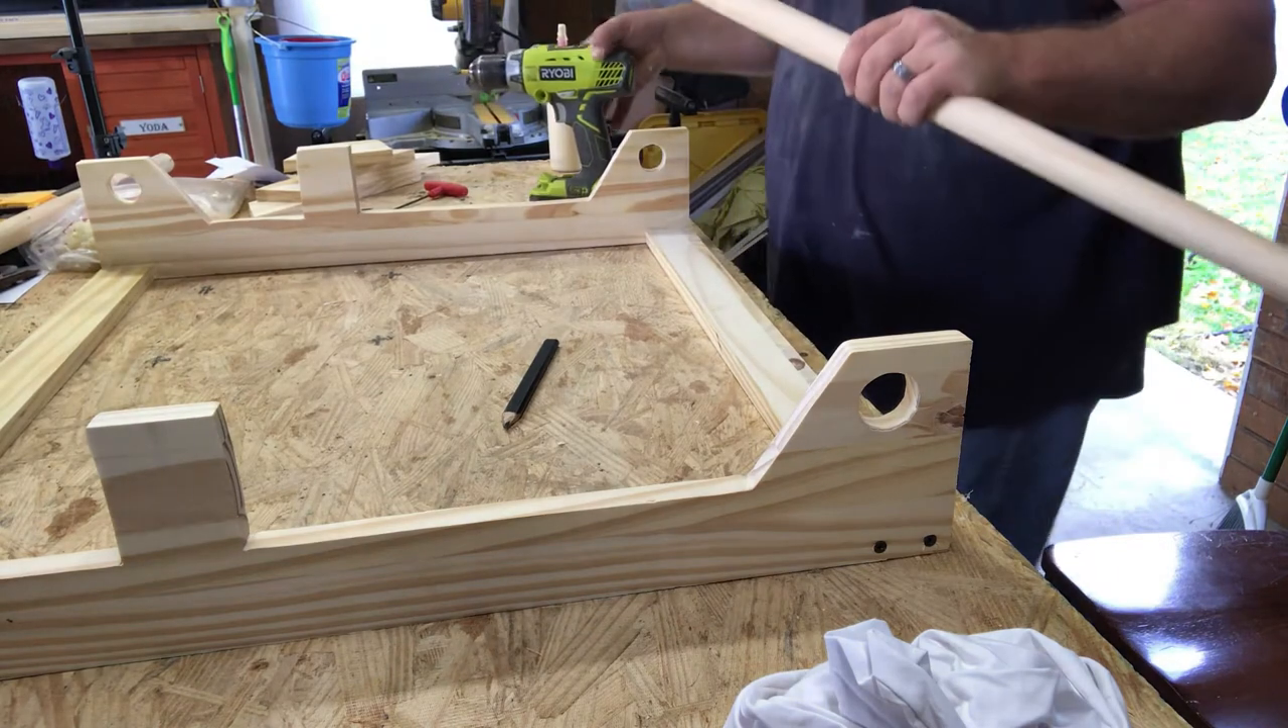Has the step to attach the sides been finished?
Yes.